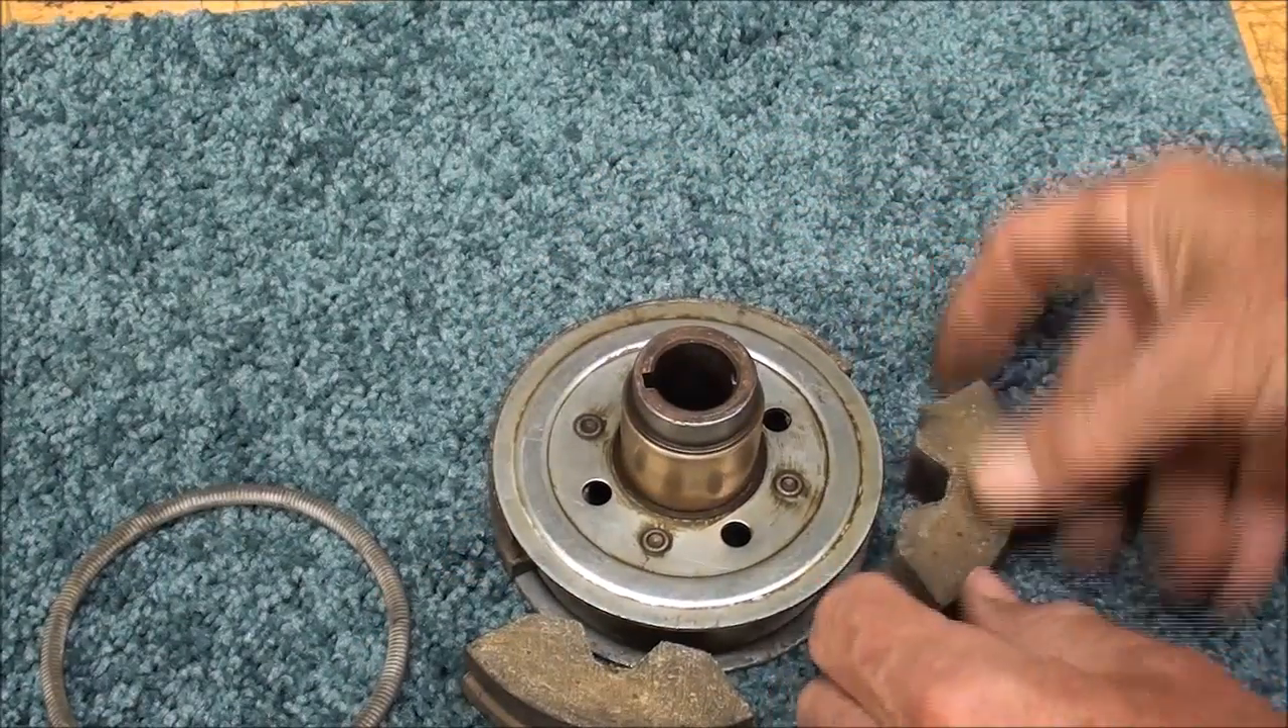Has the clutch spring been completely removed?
Yes.